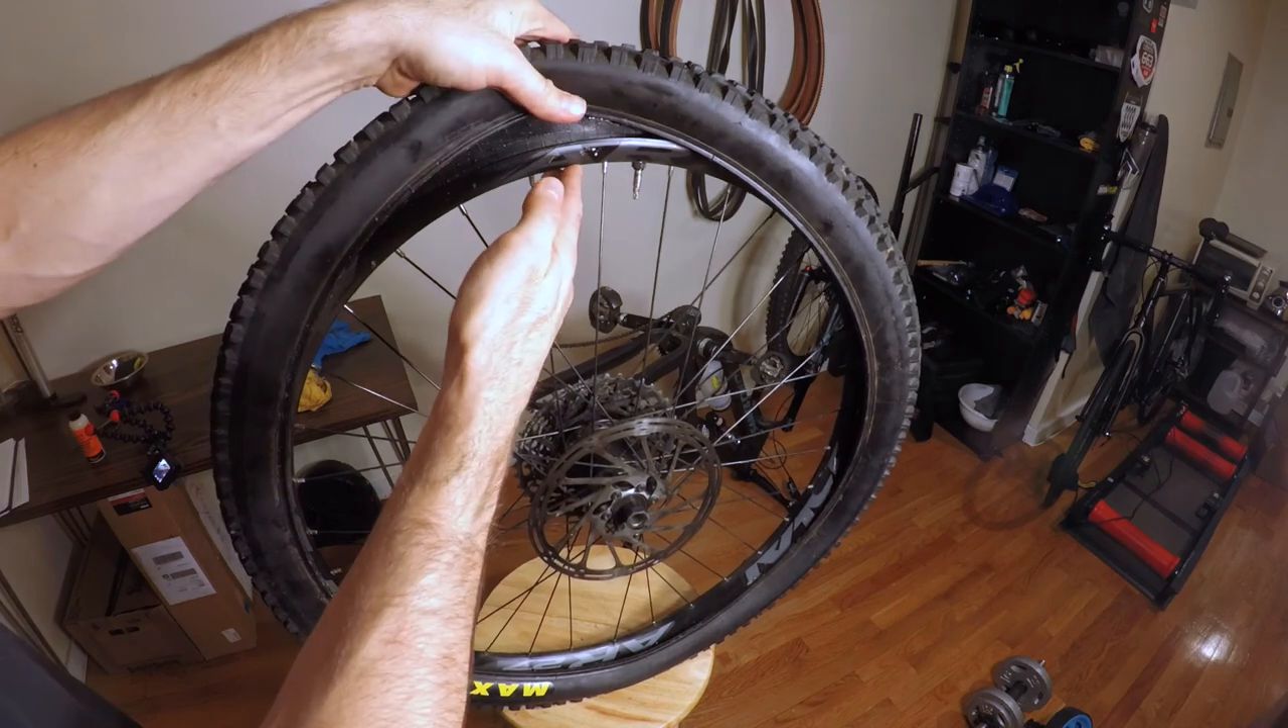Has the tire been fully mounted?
No.